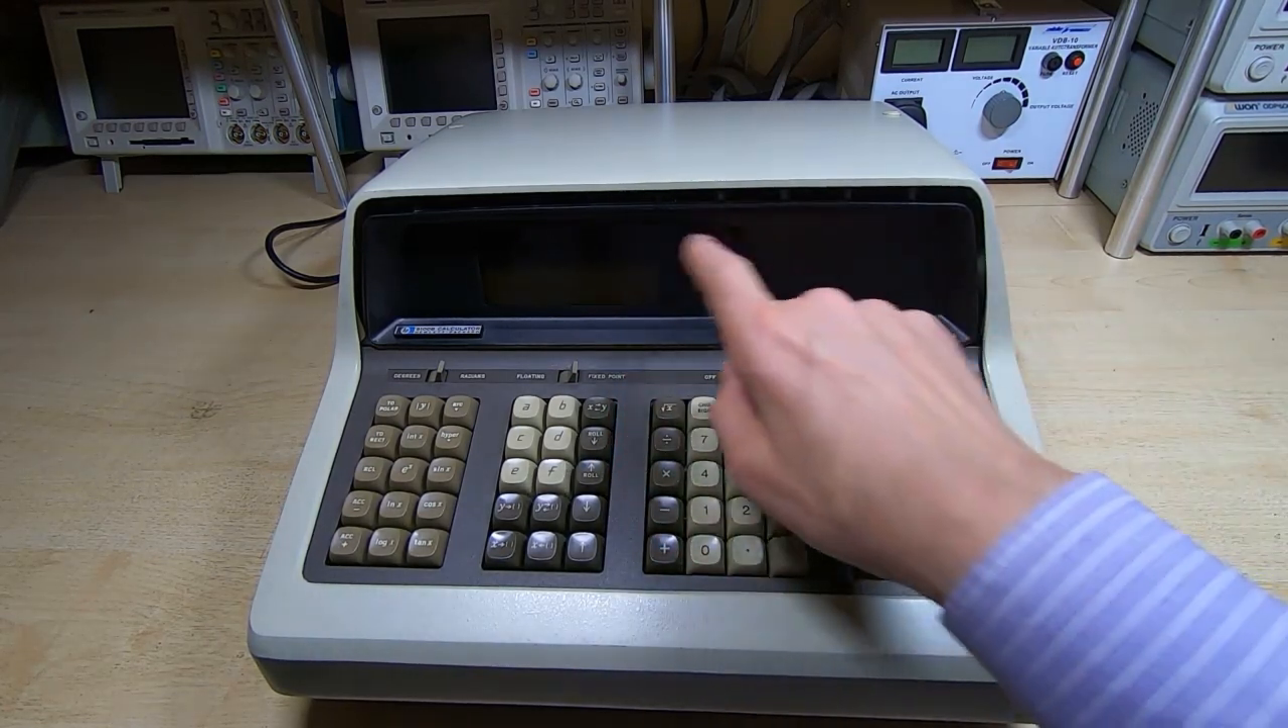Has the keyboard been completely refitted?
Yes.